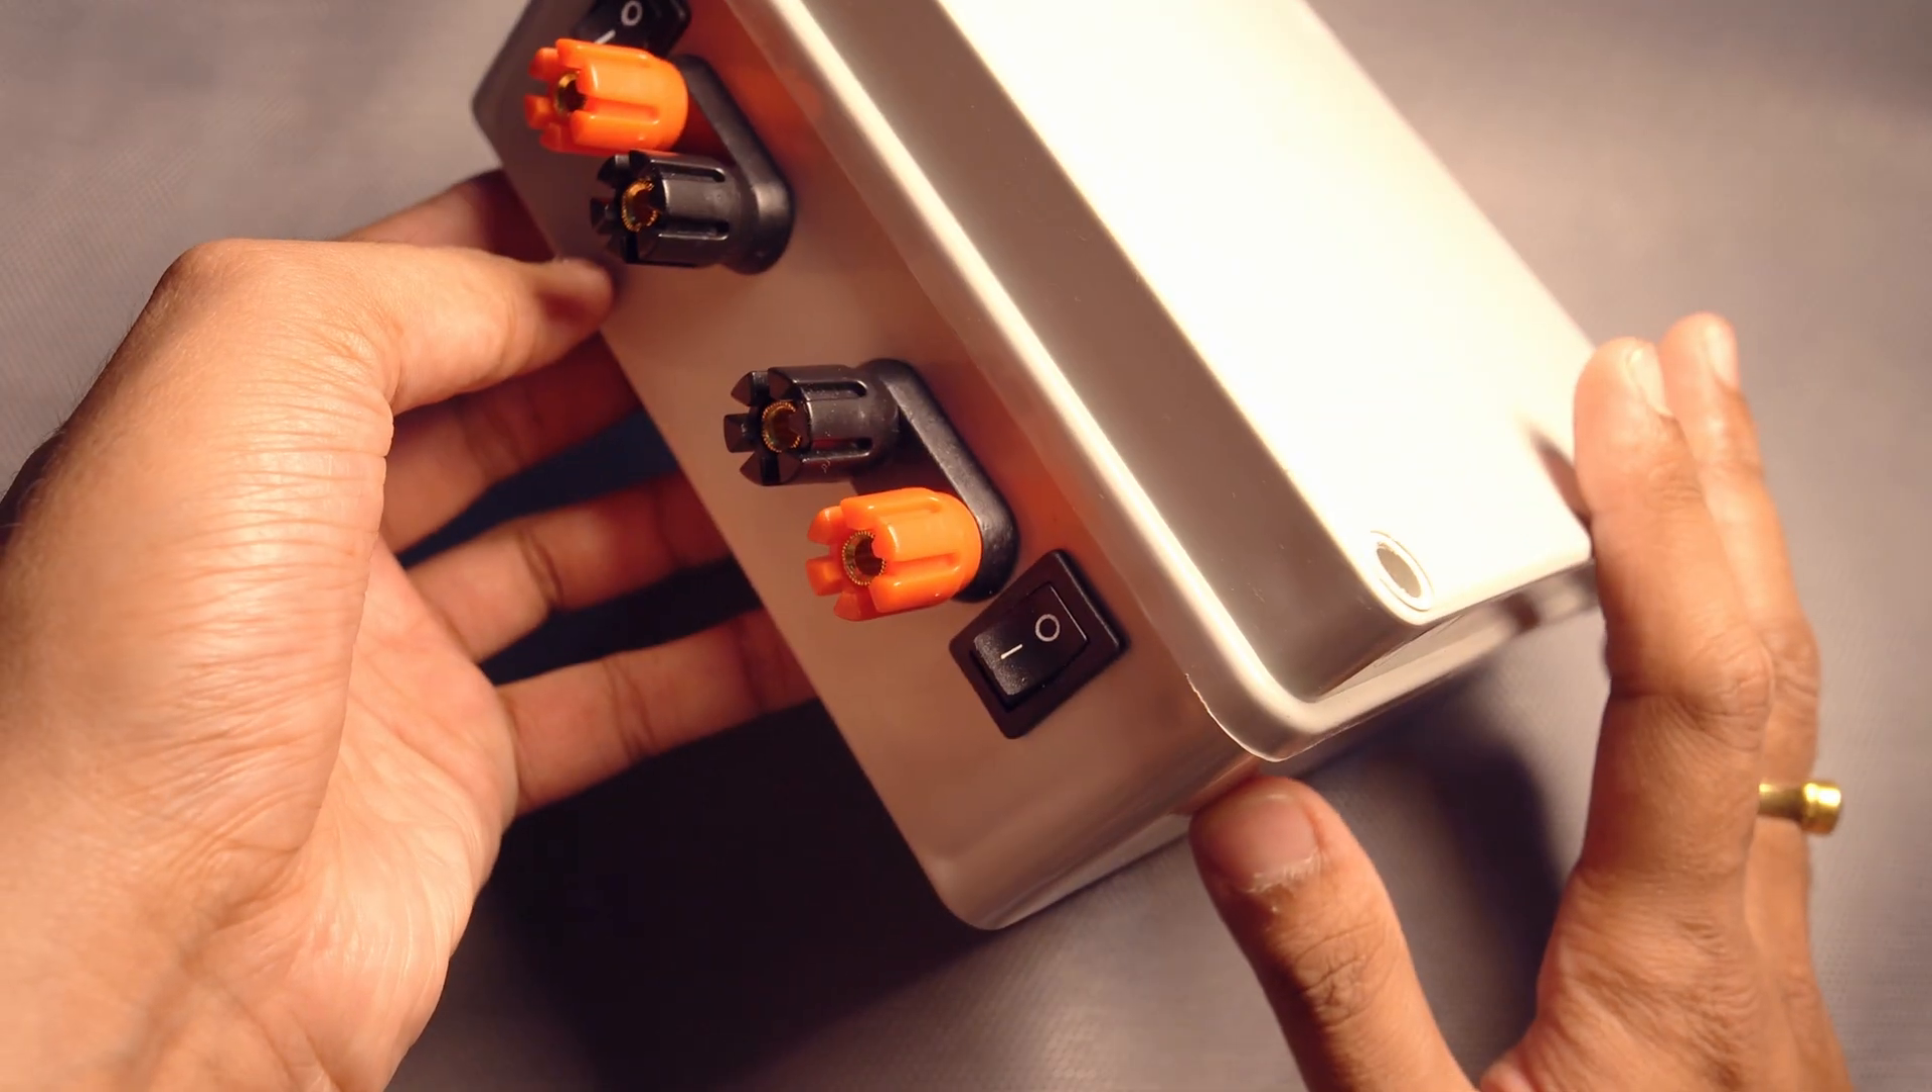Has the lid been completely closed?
Yes.